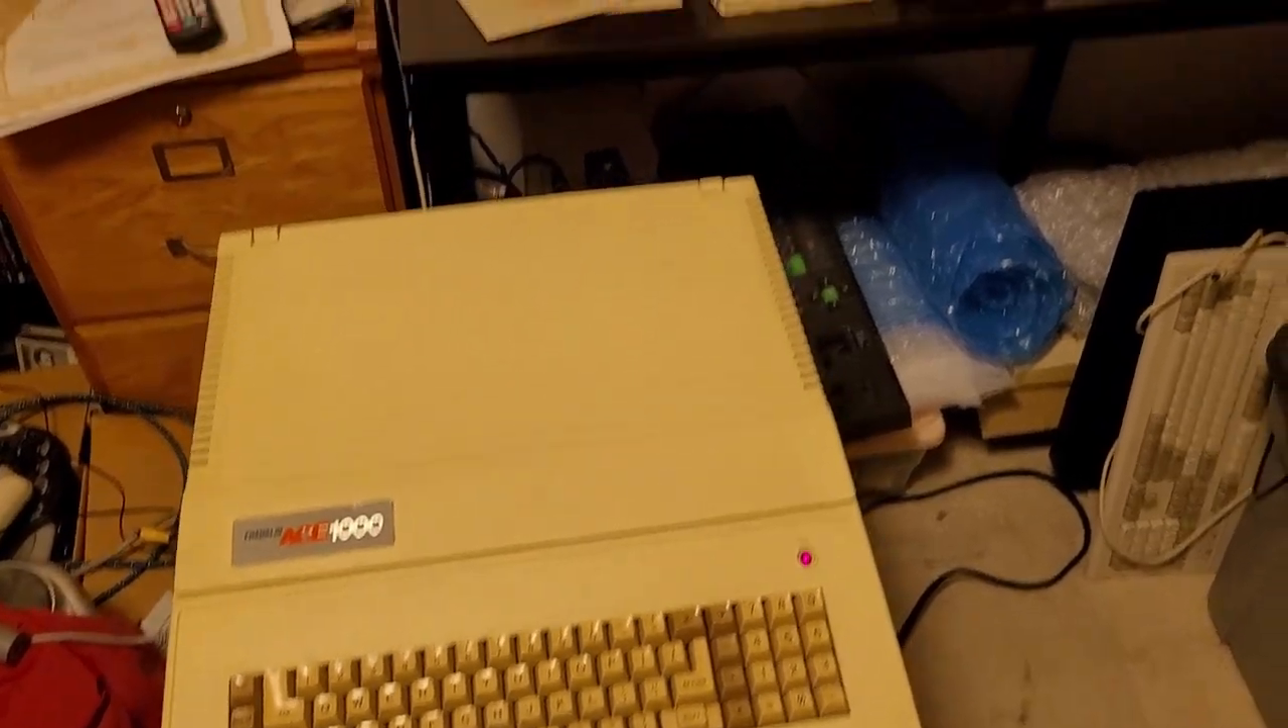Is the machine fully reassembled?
Yes.